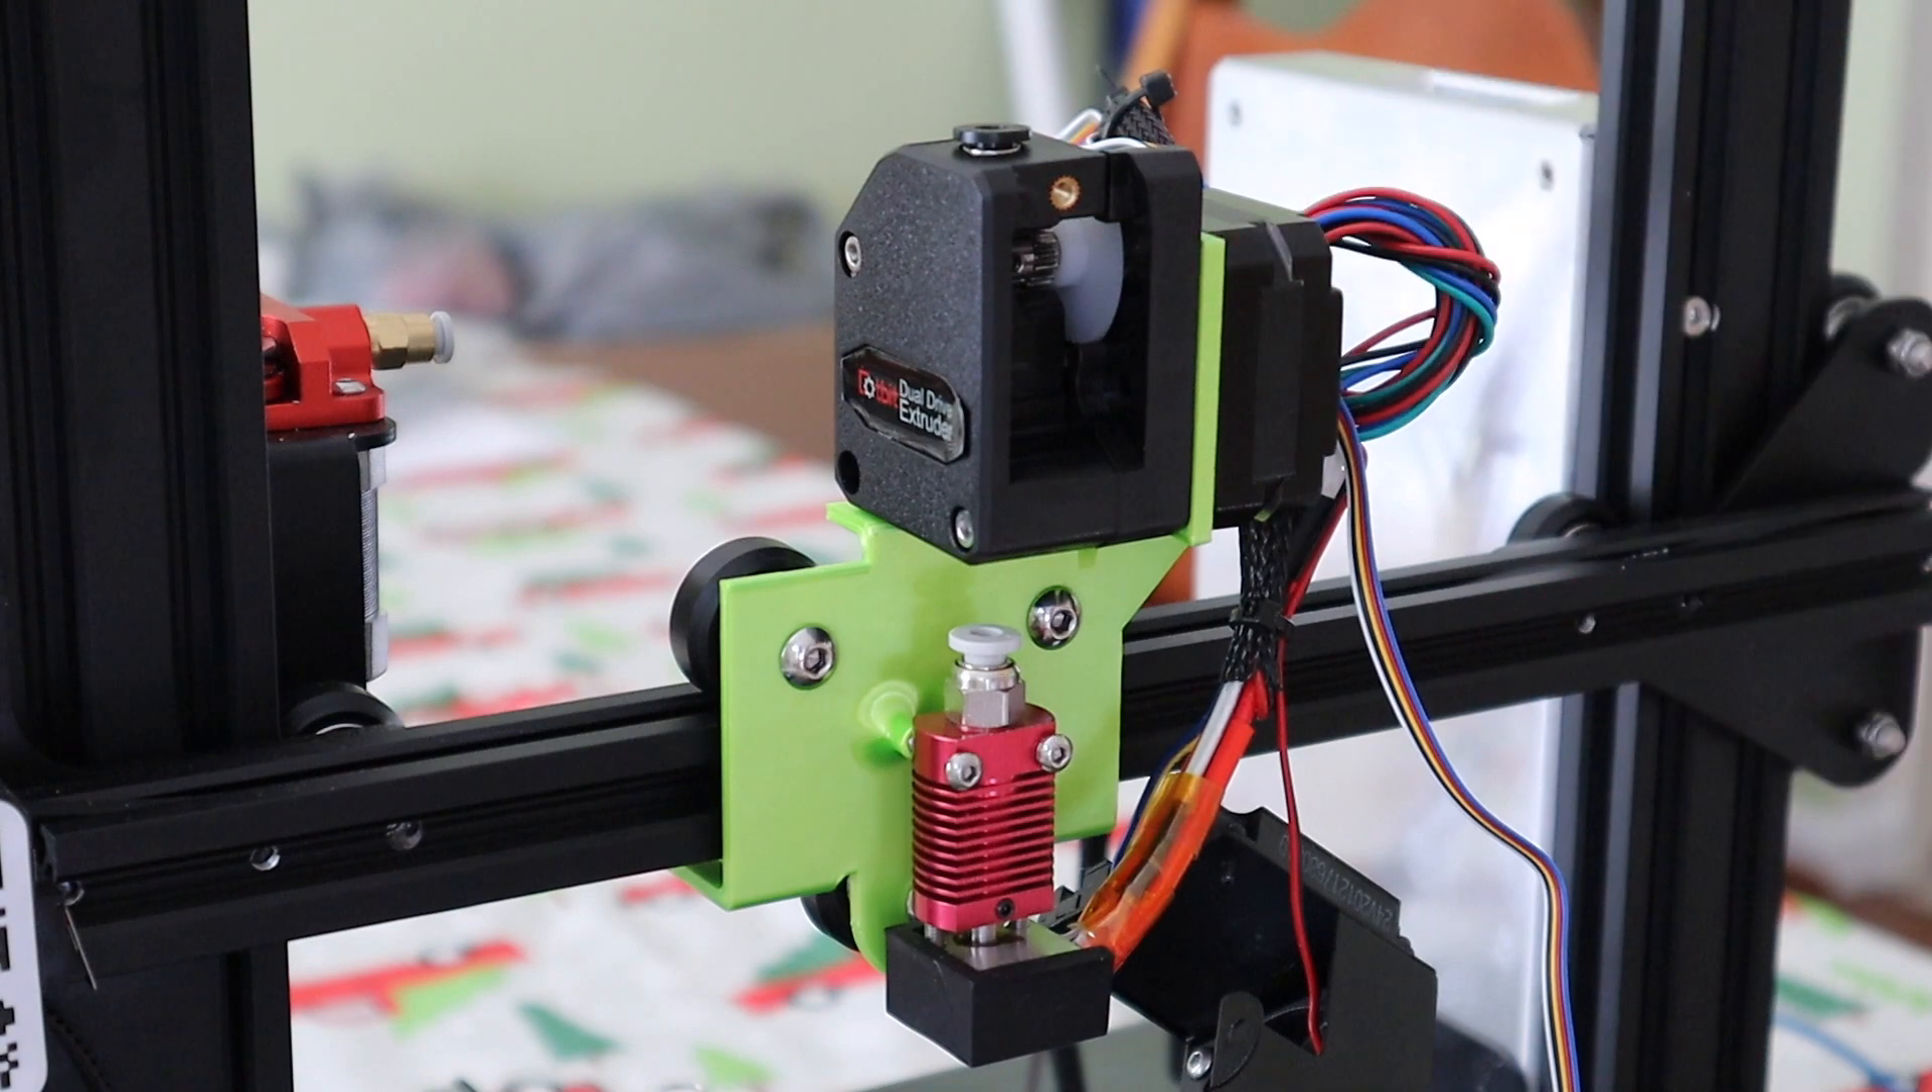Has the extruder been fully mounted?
Yes.